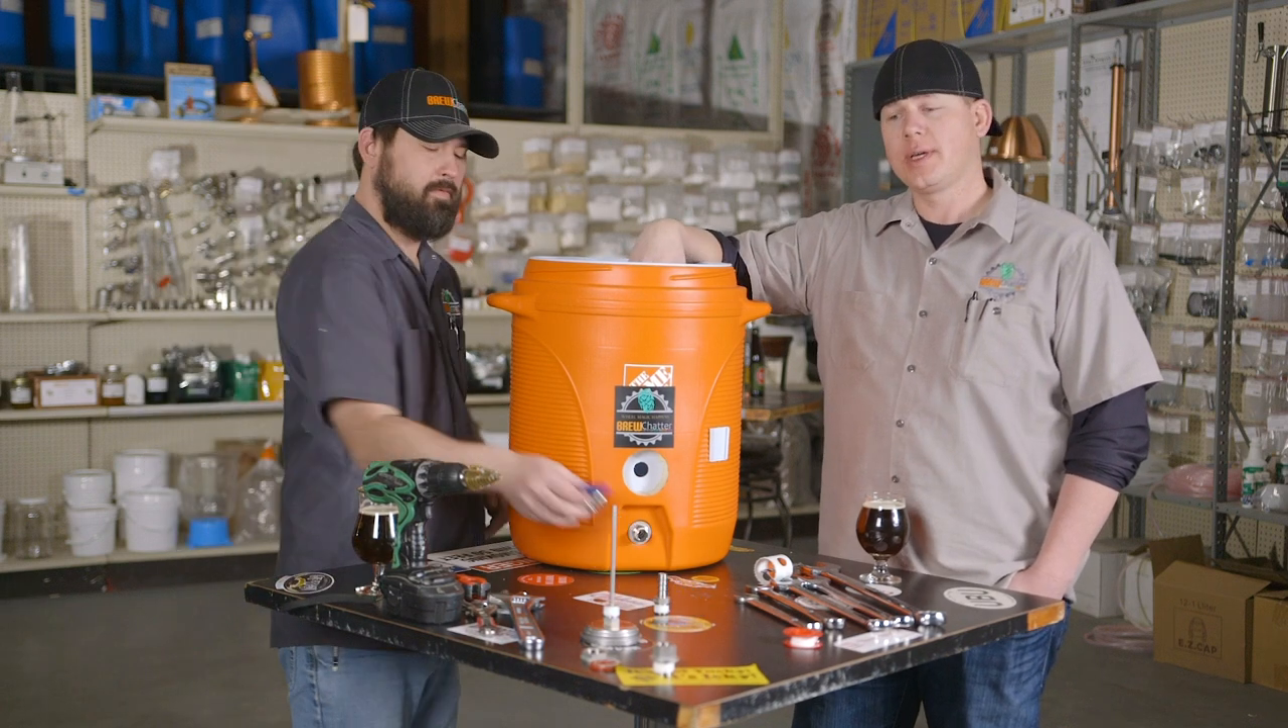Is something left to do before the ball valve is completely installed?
Yes.